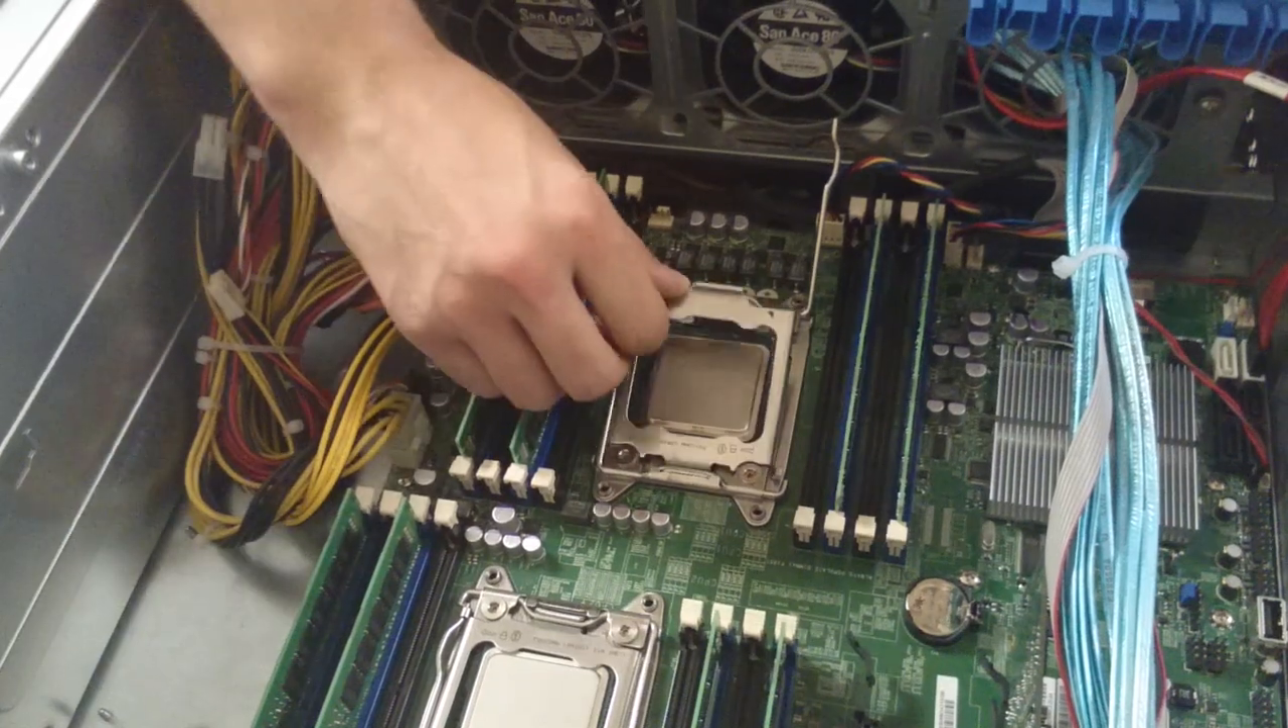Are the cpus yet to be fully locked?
Yes.